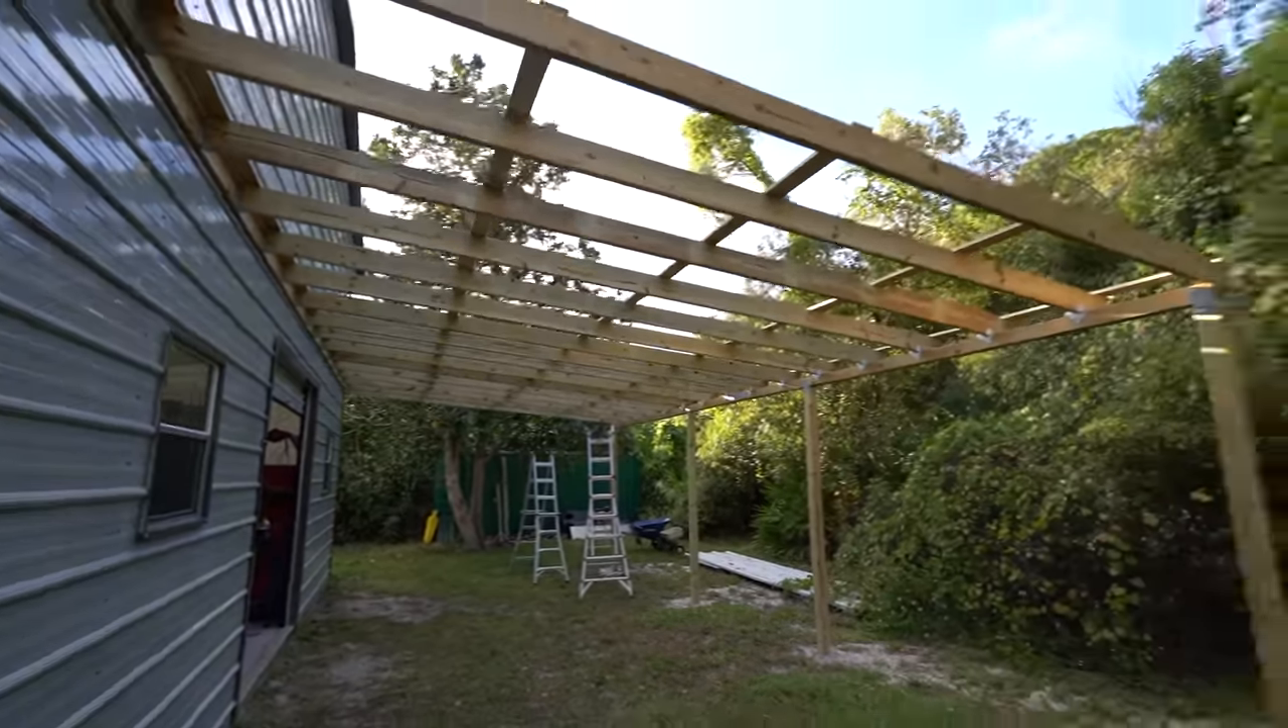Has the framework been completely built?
Yes.